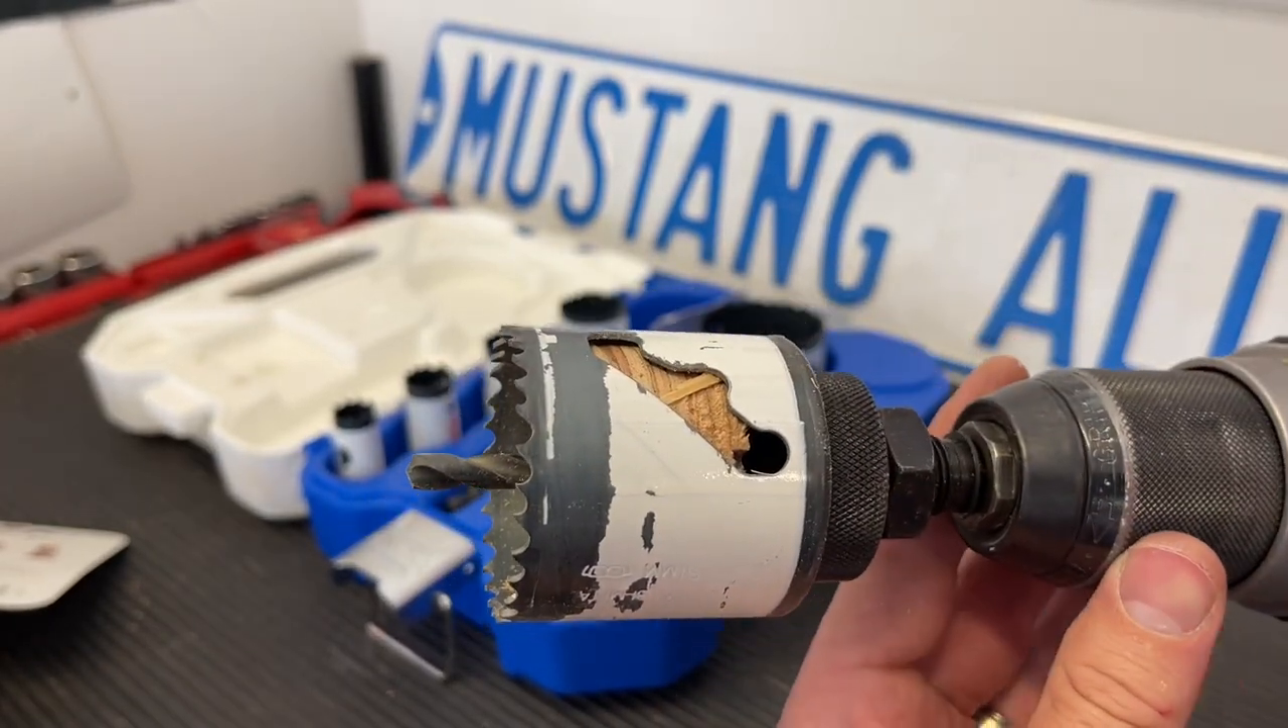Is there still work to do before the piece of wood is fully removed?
Yes.